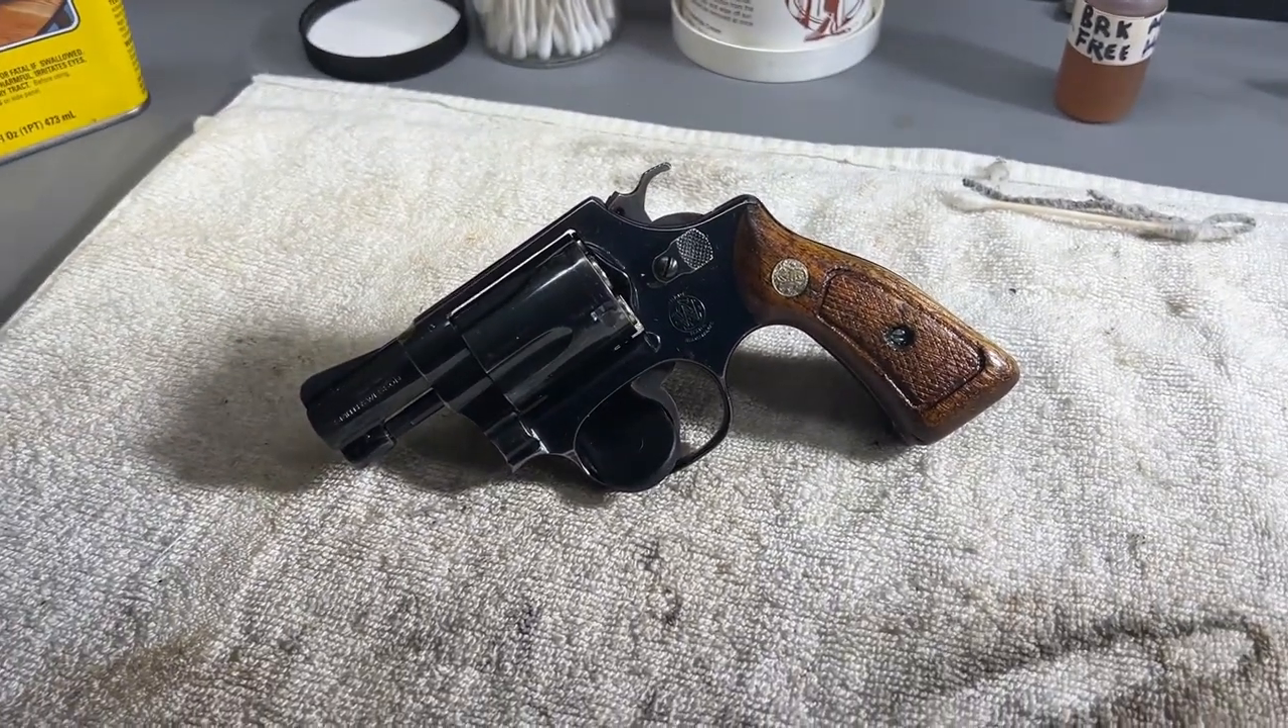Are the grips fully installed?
Yes.